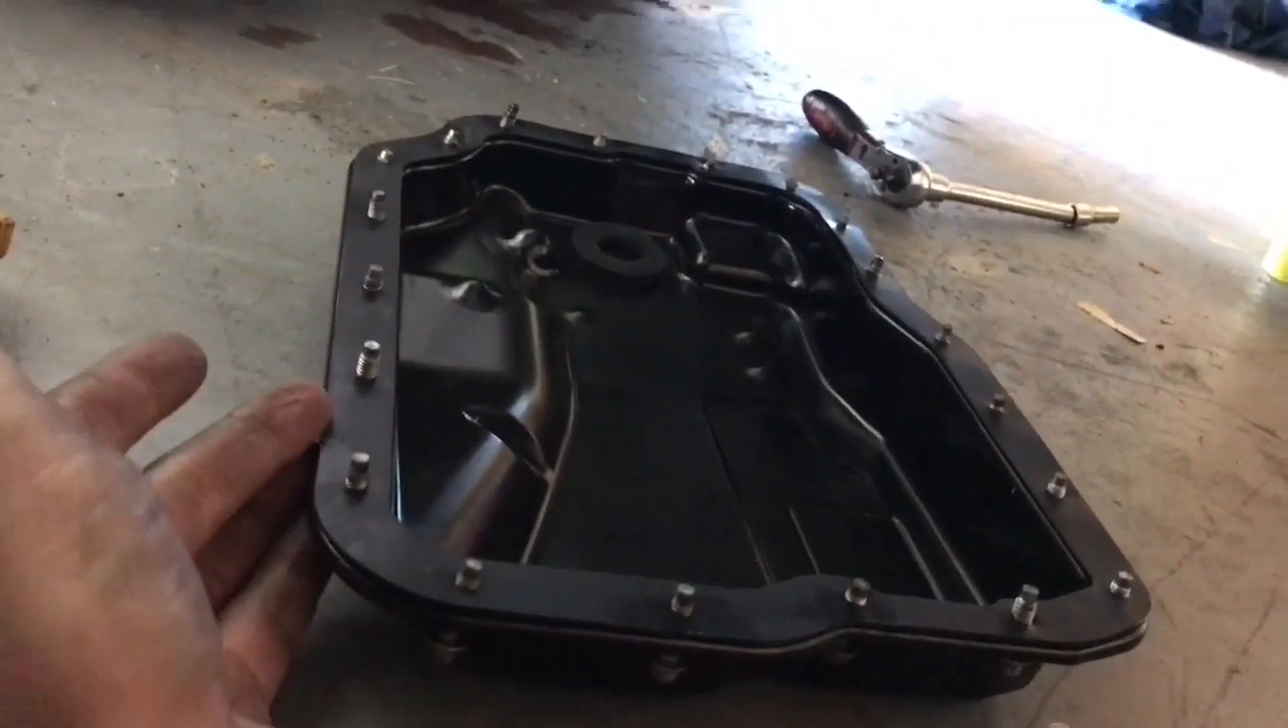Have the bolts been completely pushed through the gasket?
Yes.